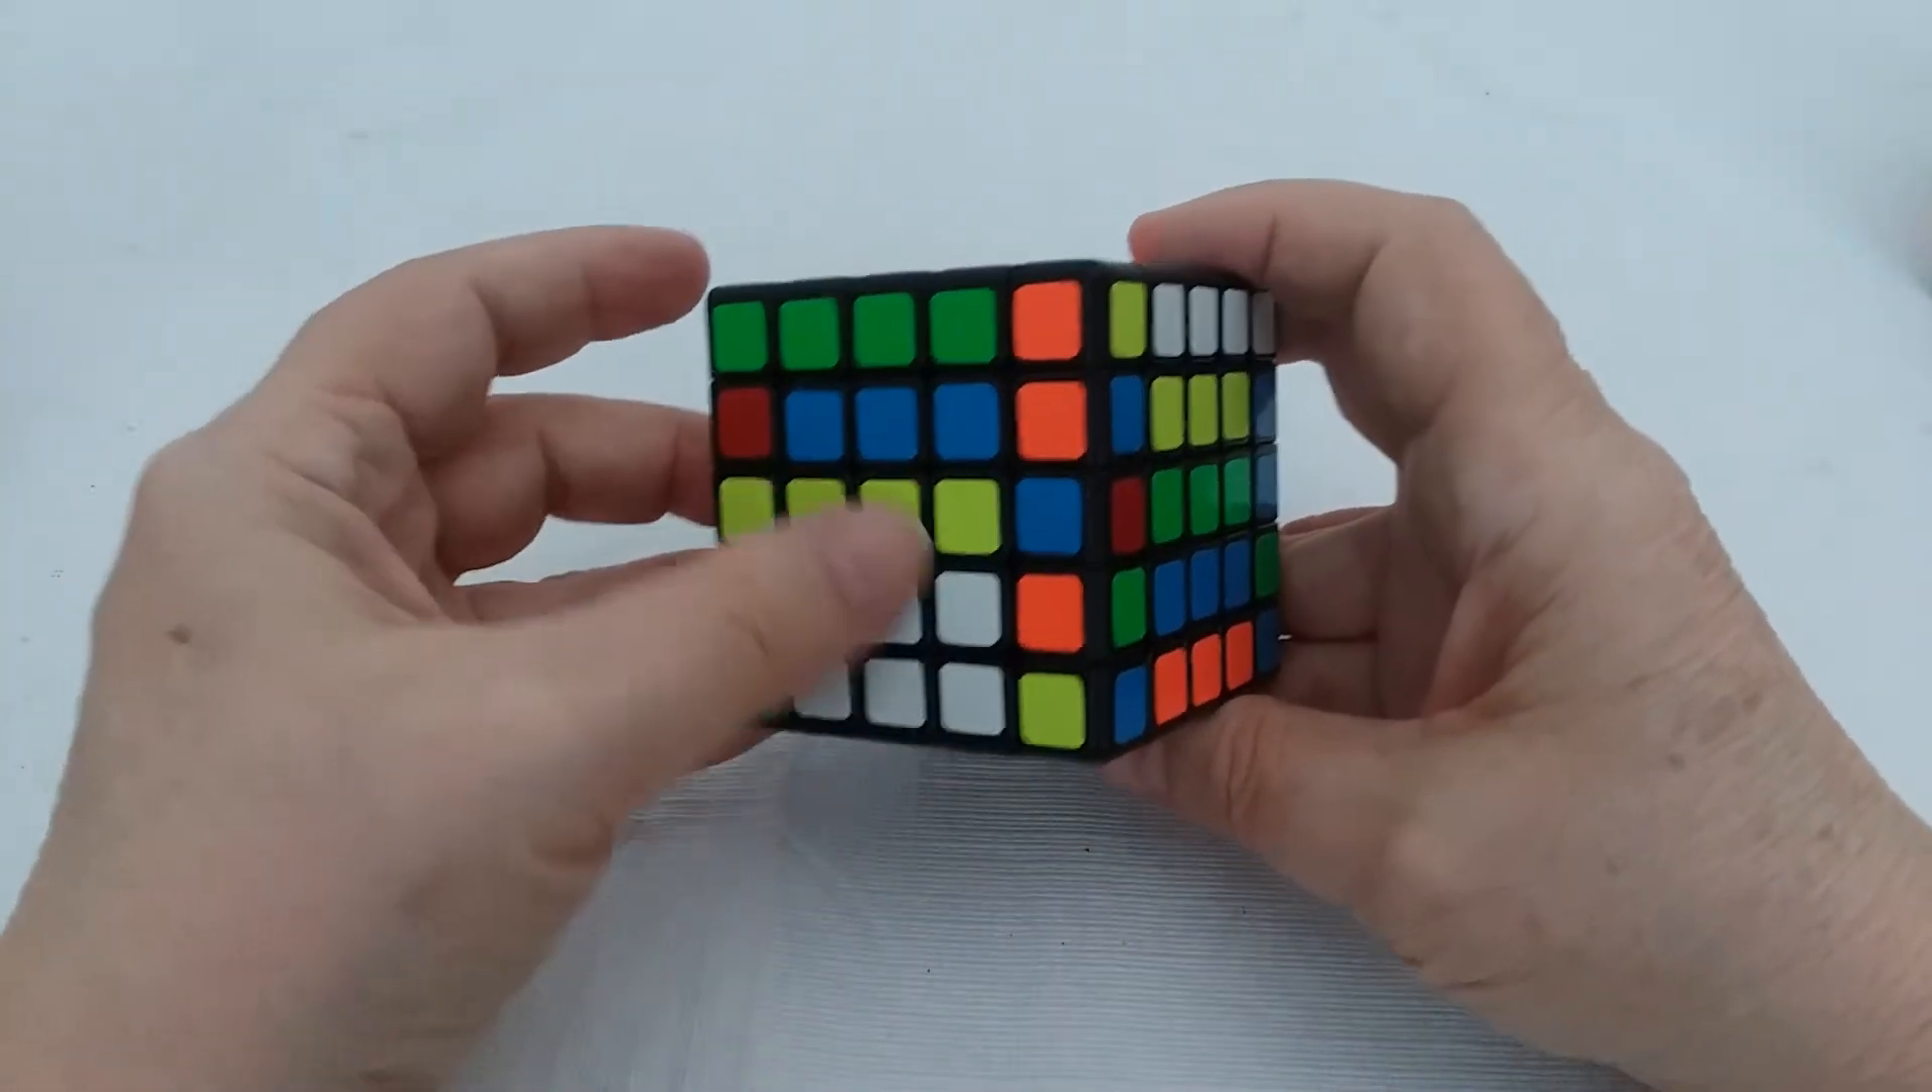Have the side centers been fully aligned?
No.